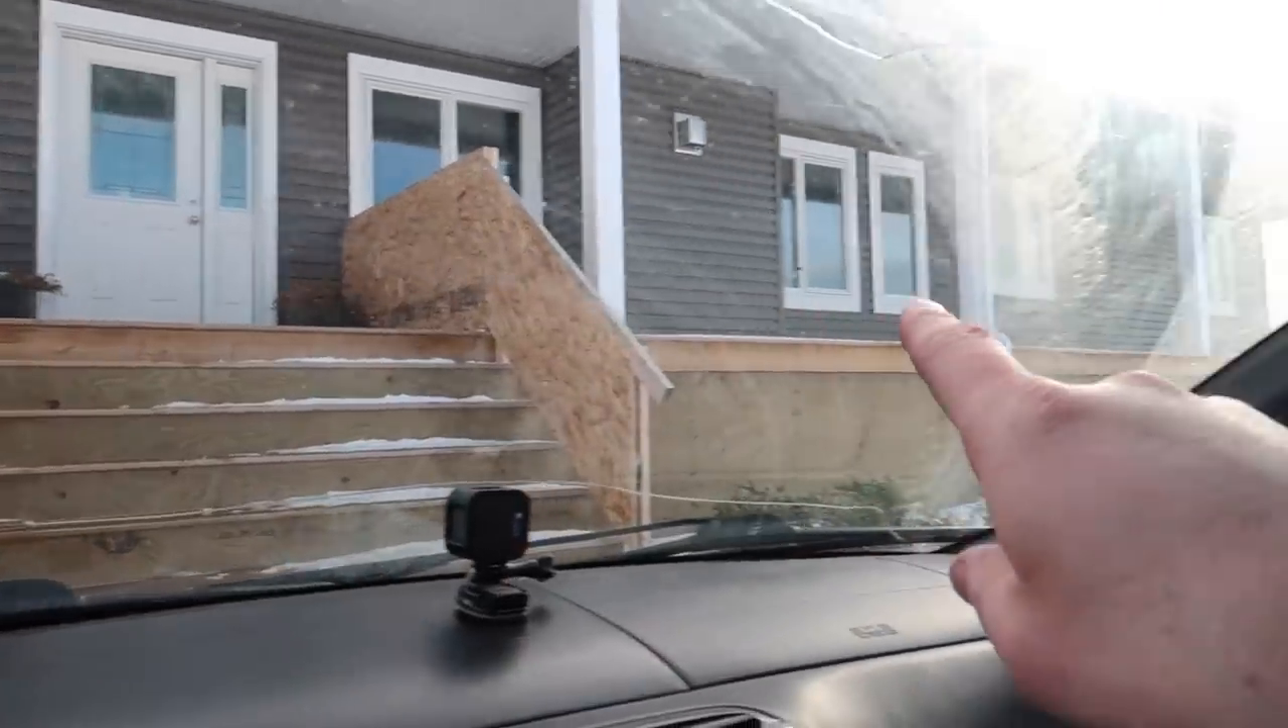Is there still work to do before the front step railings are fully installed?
Yes.